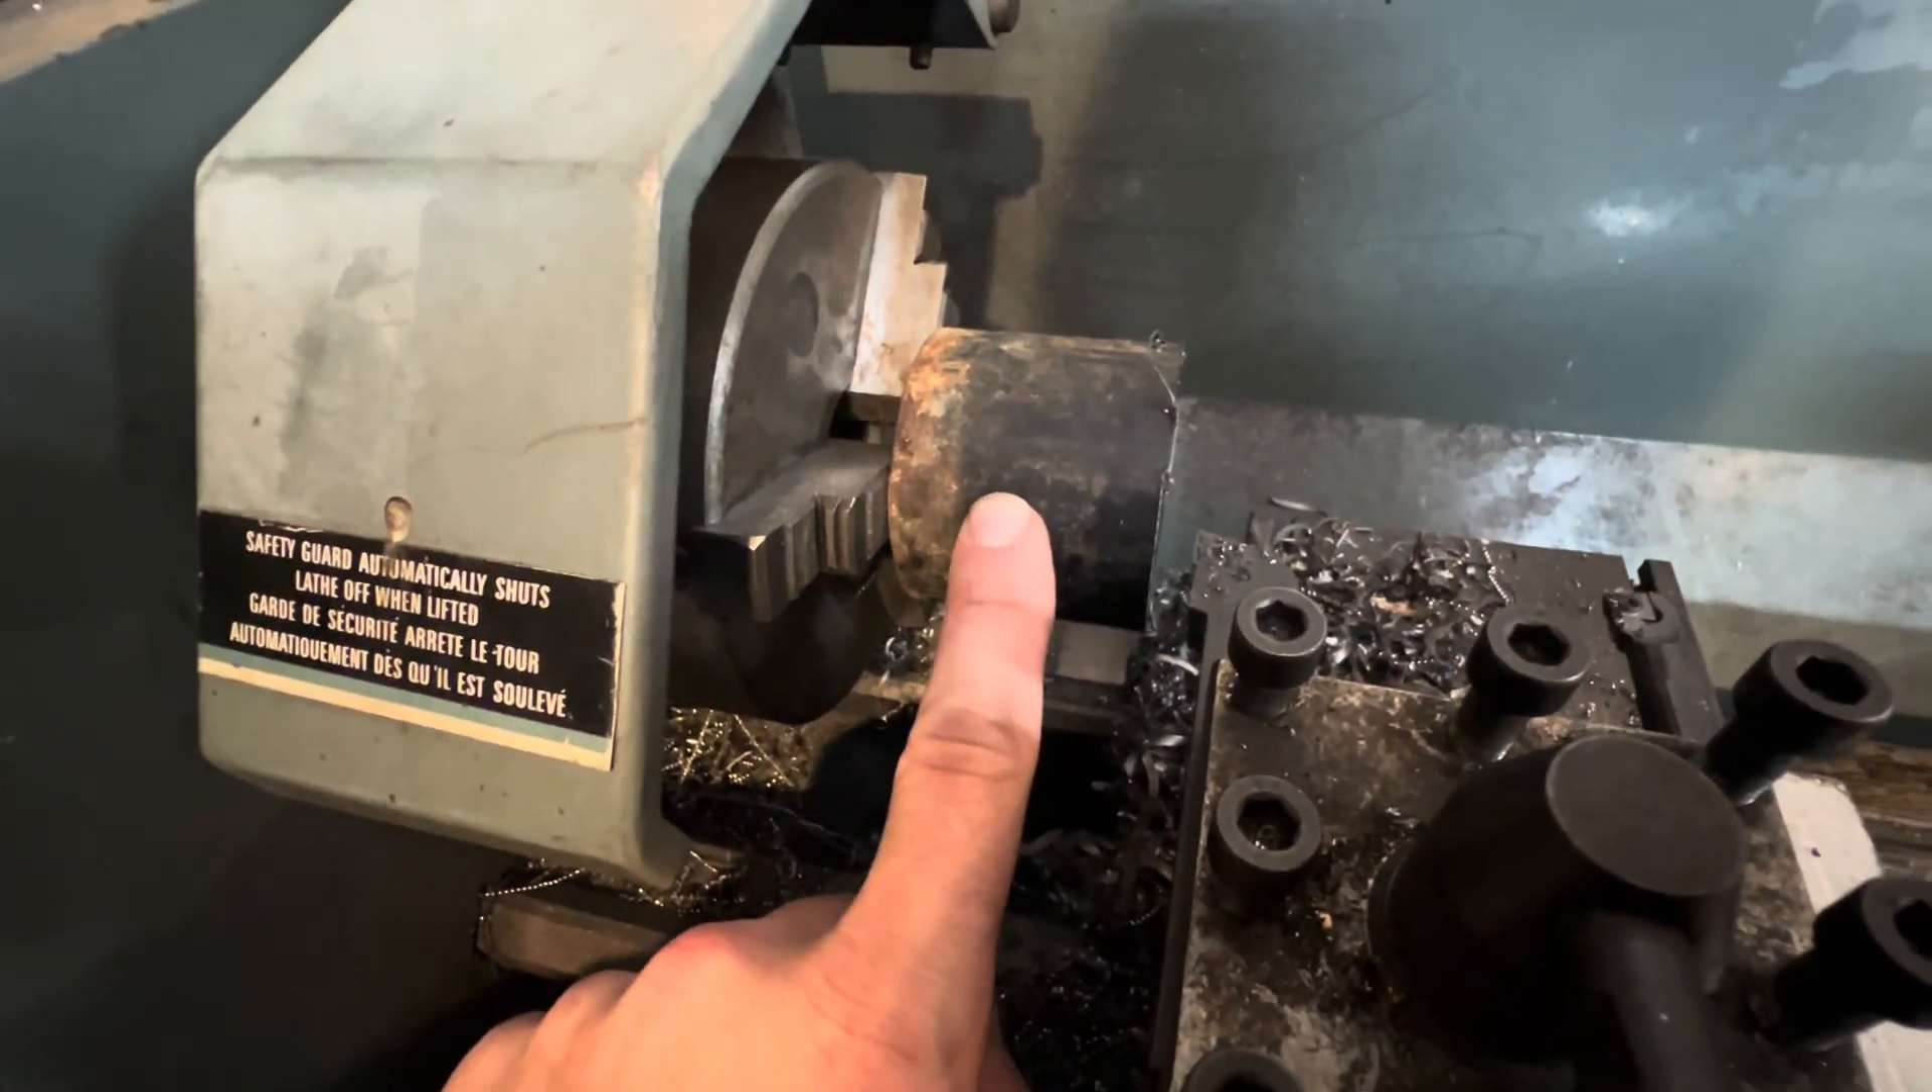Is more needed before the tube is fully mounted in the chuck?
No.